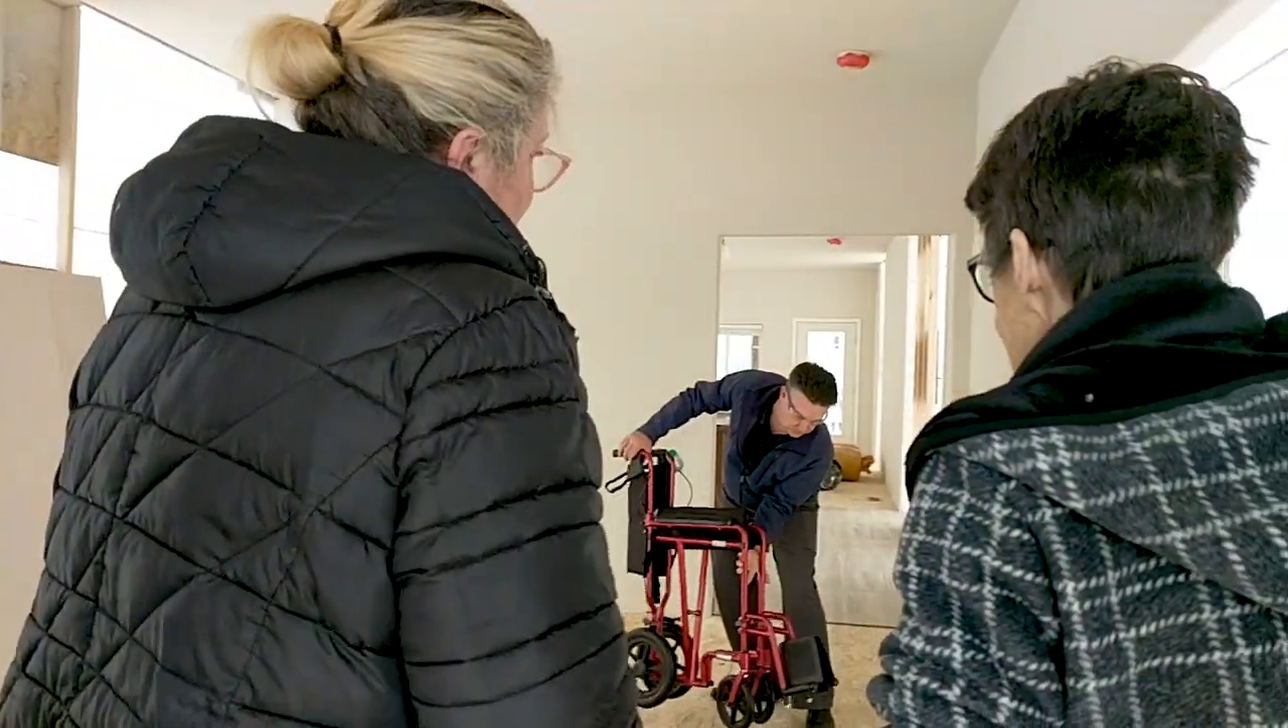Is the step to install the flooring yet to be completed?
Yes.